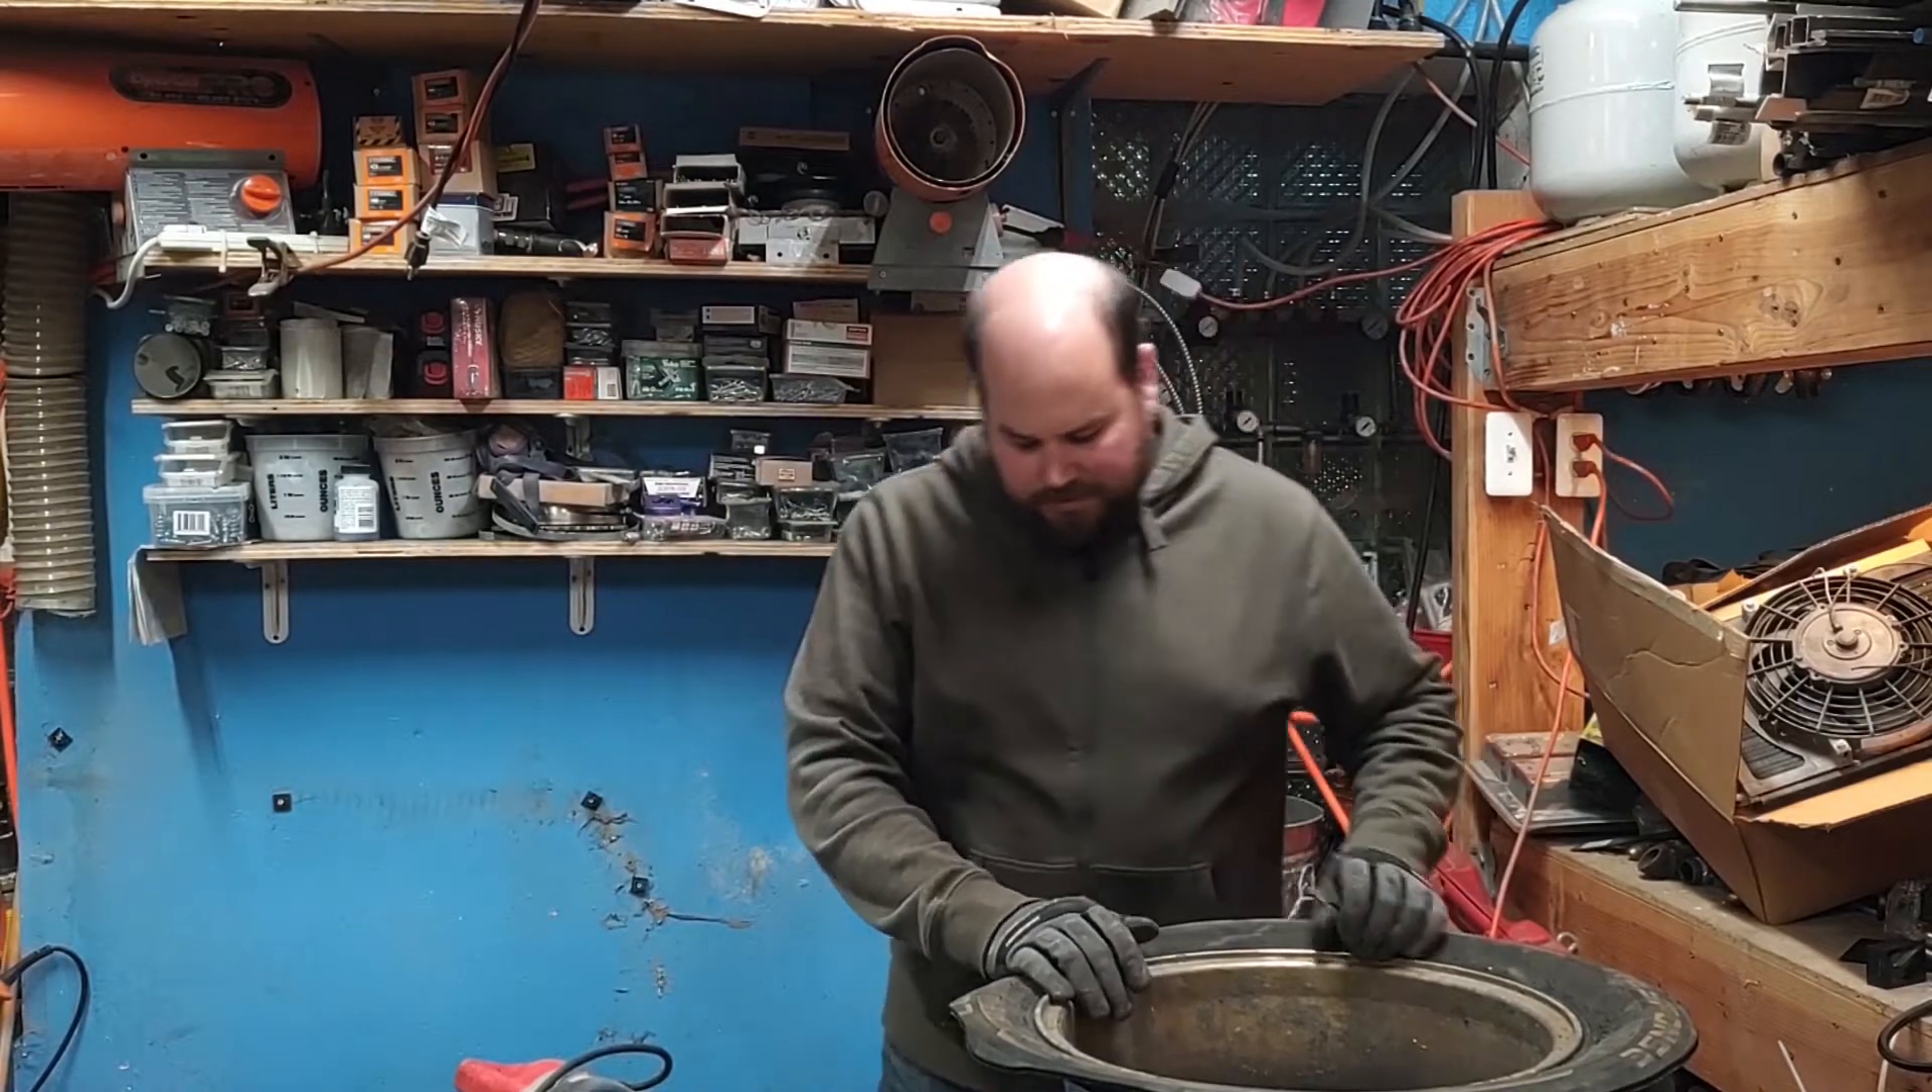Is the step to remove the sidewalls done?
No.